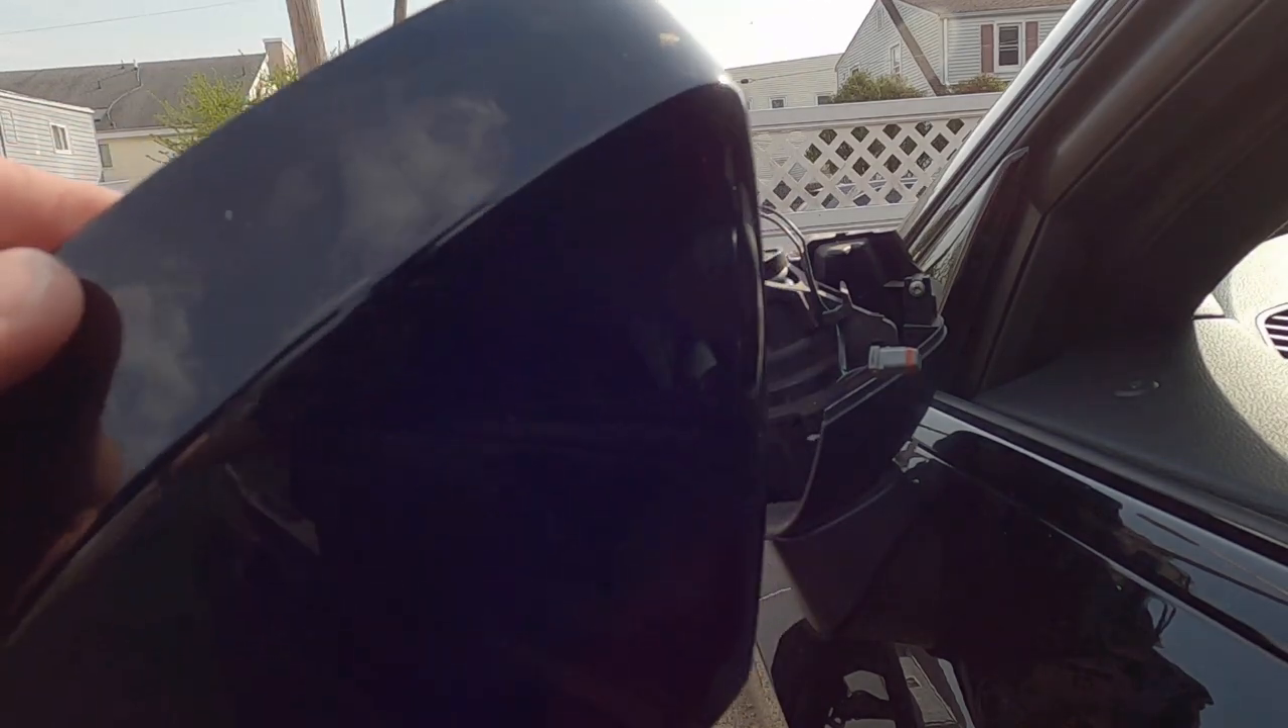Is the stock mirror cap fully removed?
Yes.